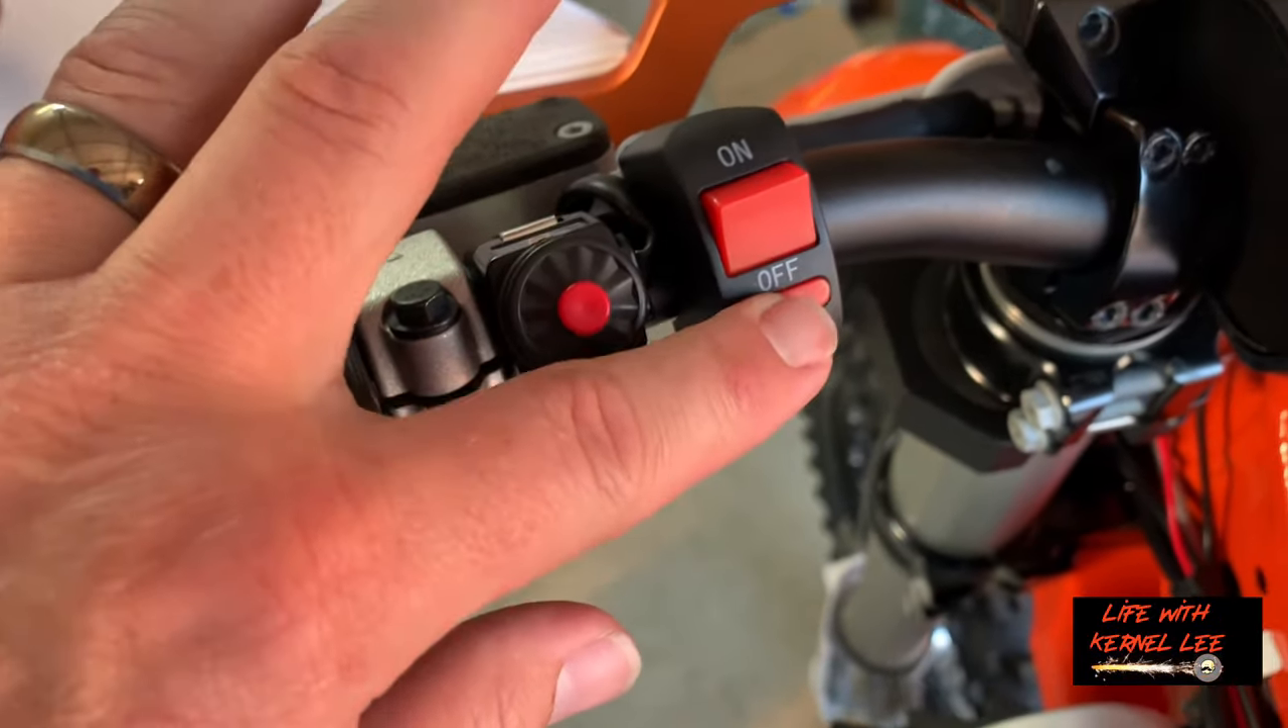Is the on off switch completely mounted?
Yes.